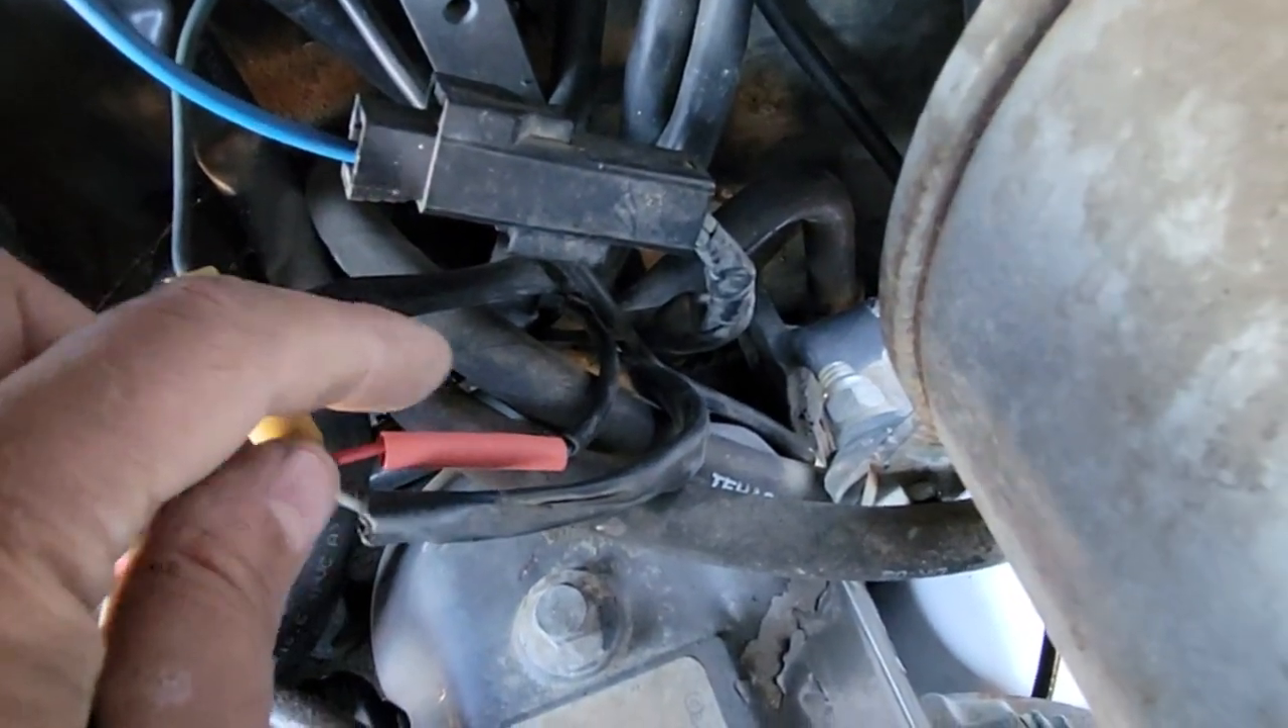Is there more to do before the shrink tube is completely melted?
Yes.